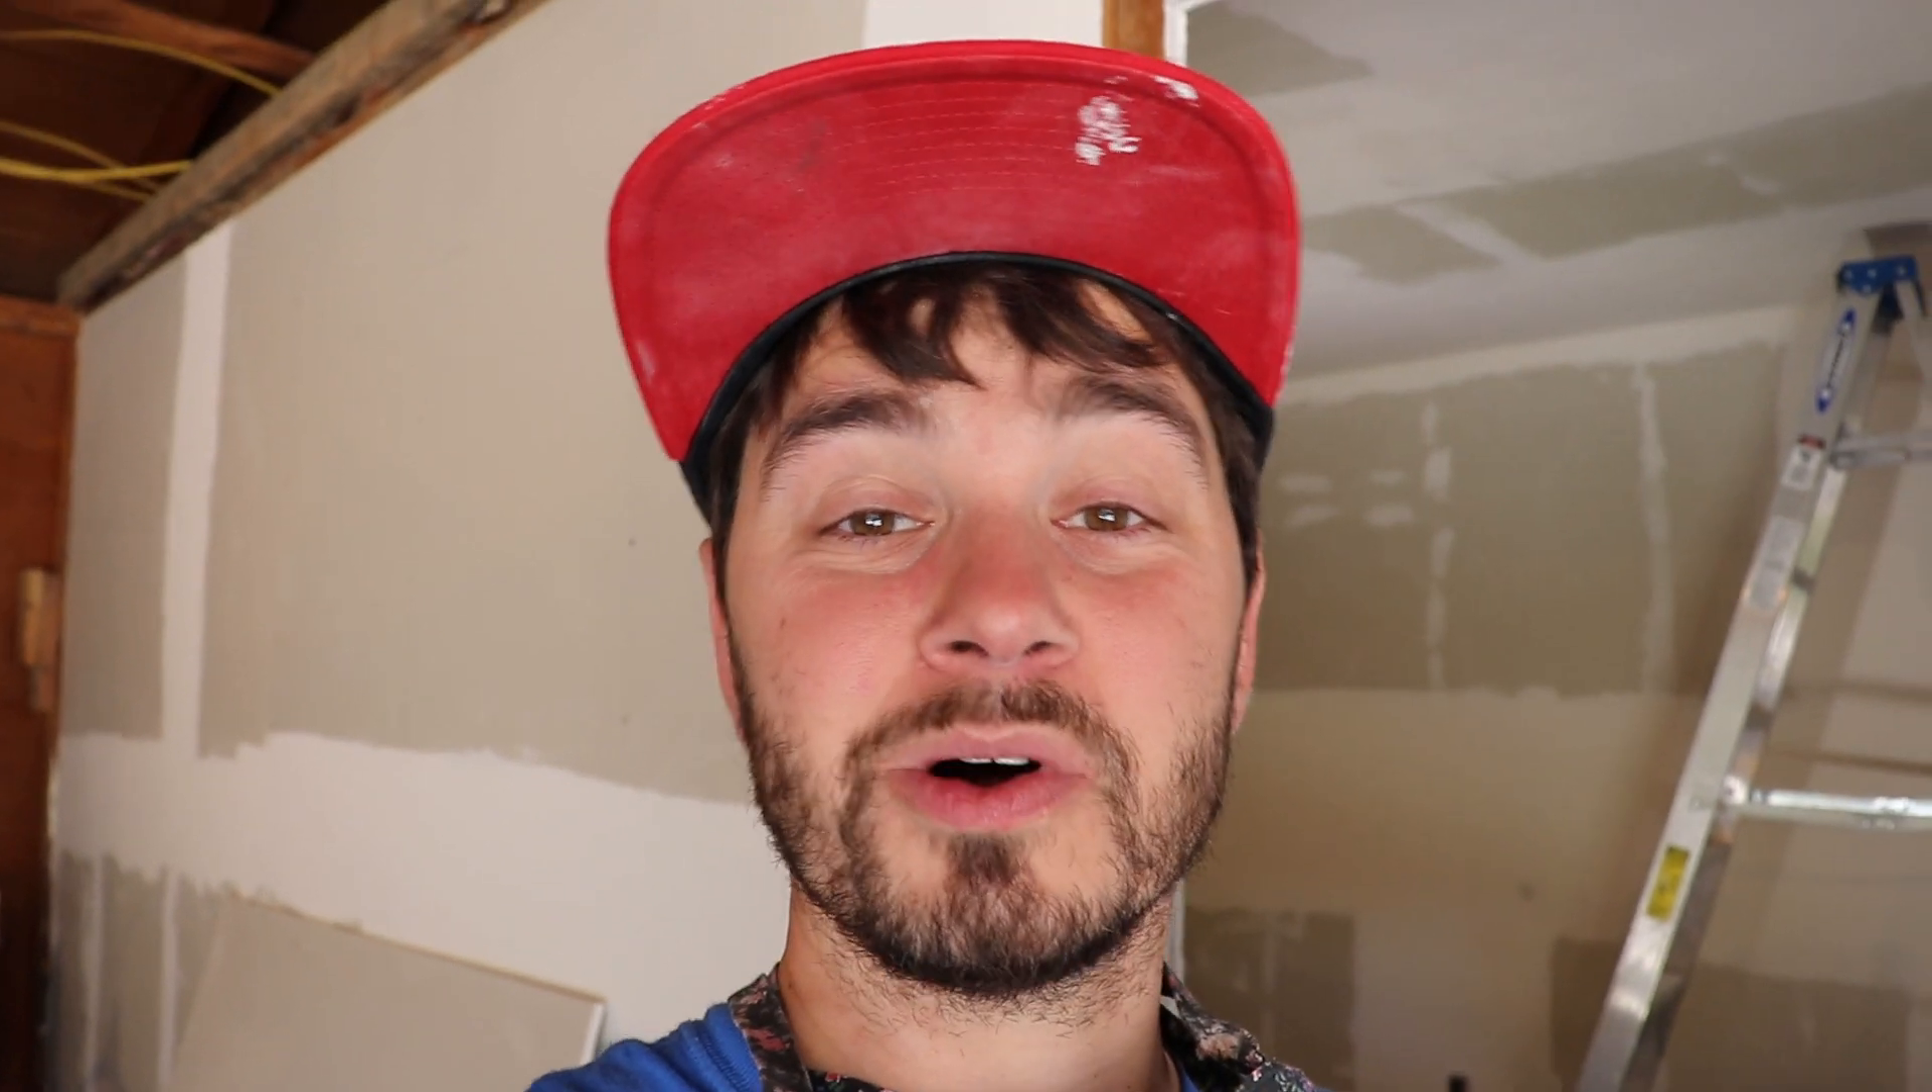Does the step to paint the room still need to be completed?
Yes.